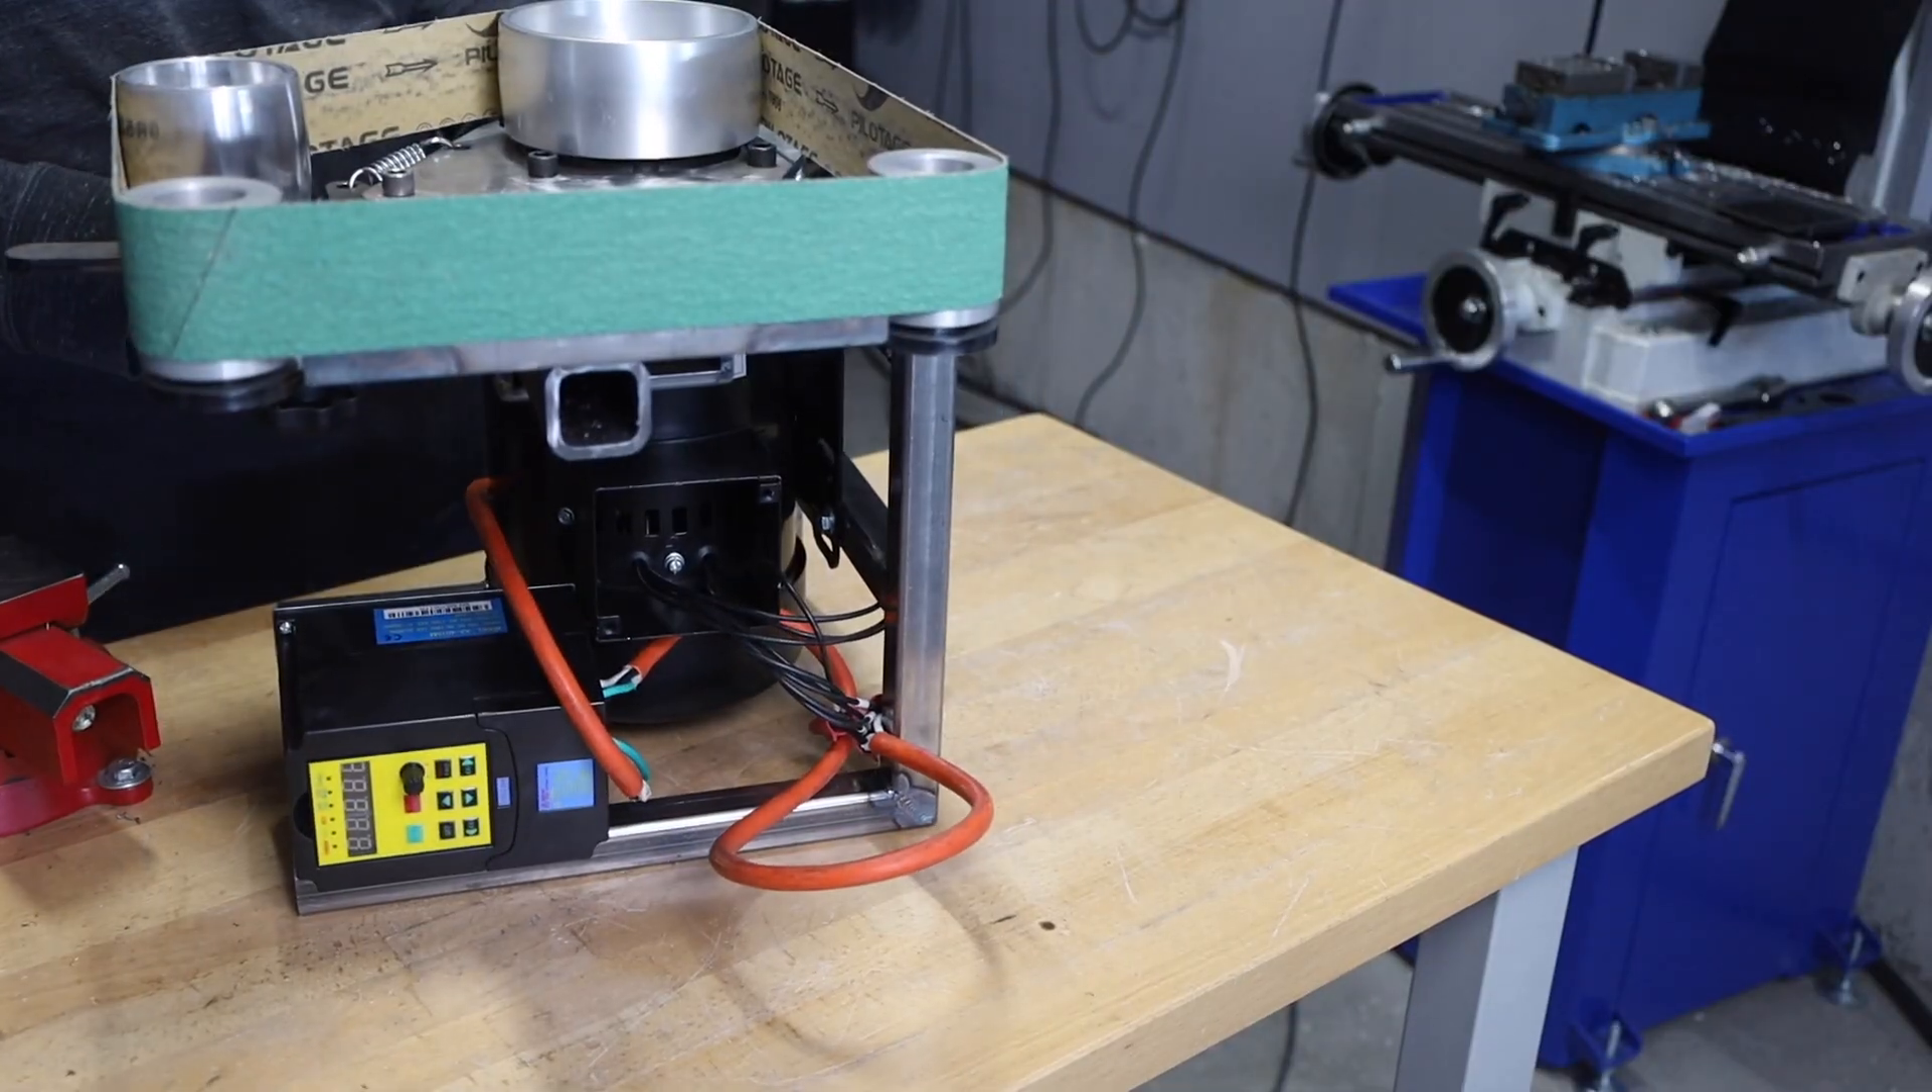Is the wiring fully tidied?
No.